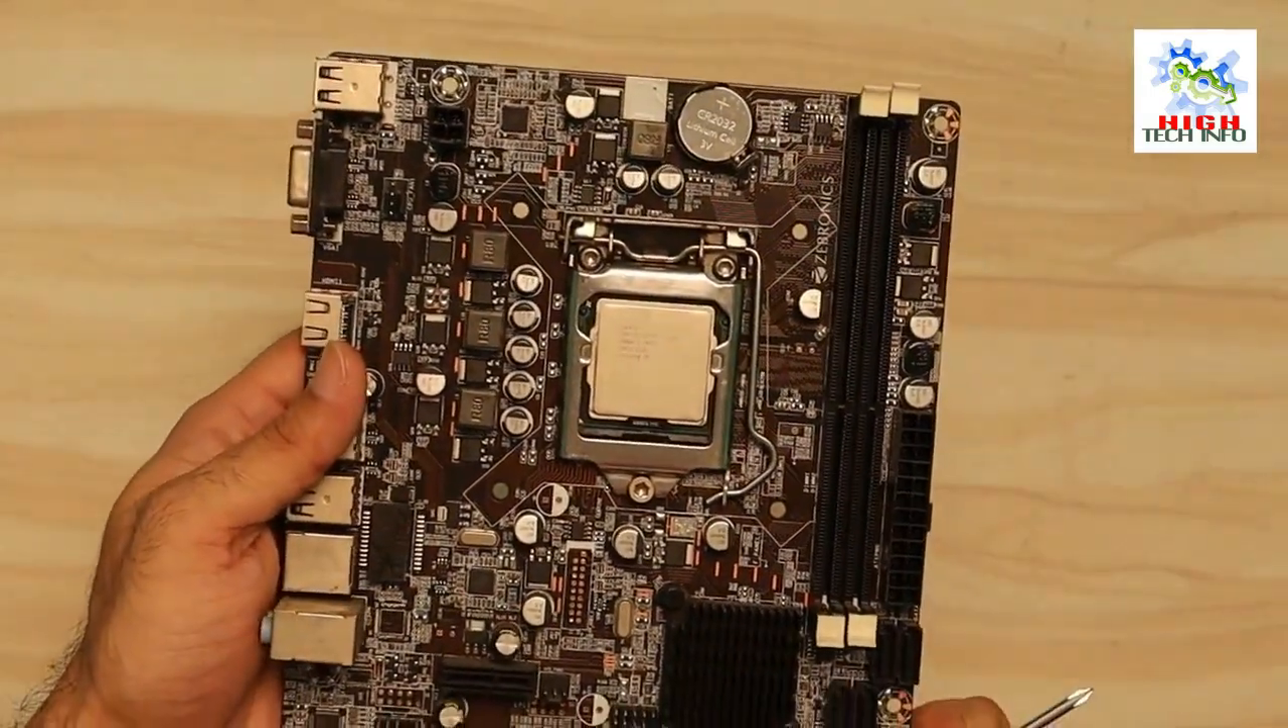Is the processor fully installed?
Yes.